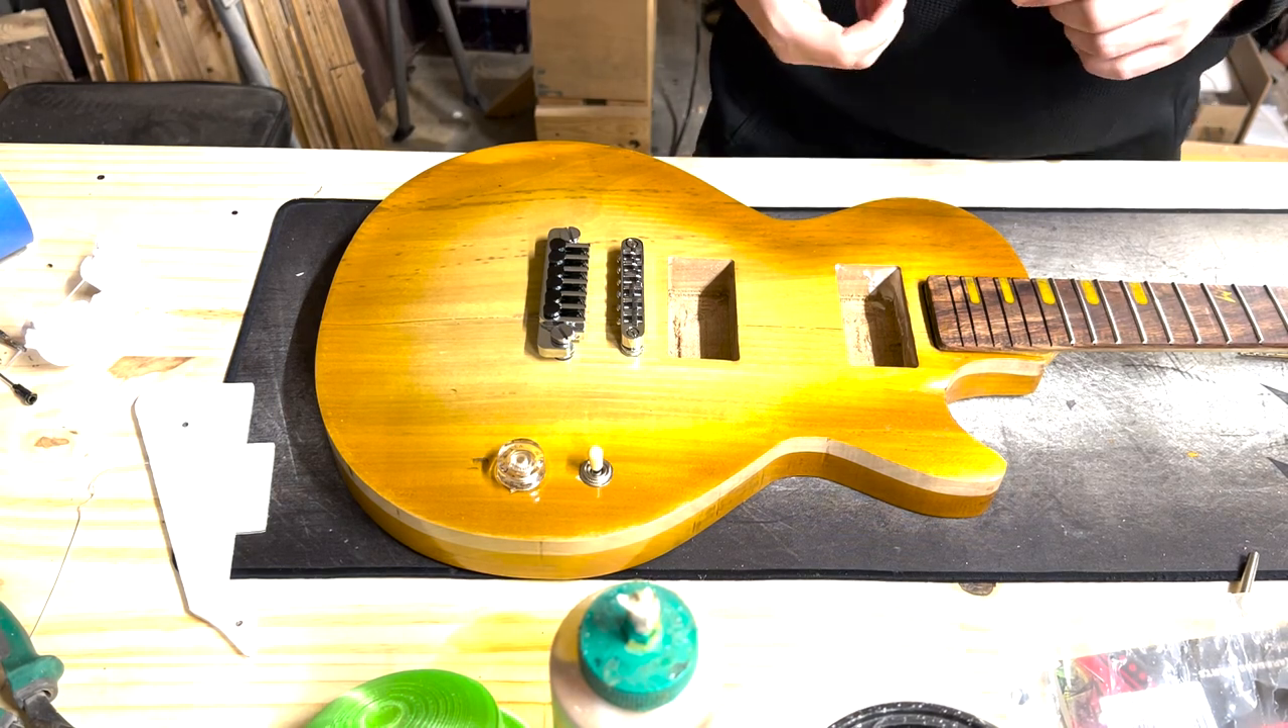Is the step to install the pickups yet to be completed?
Yes.